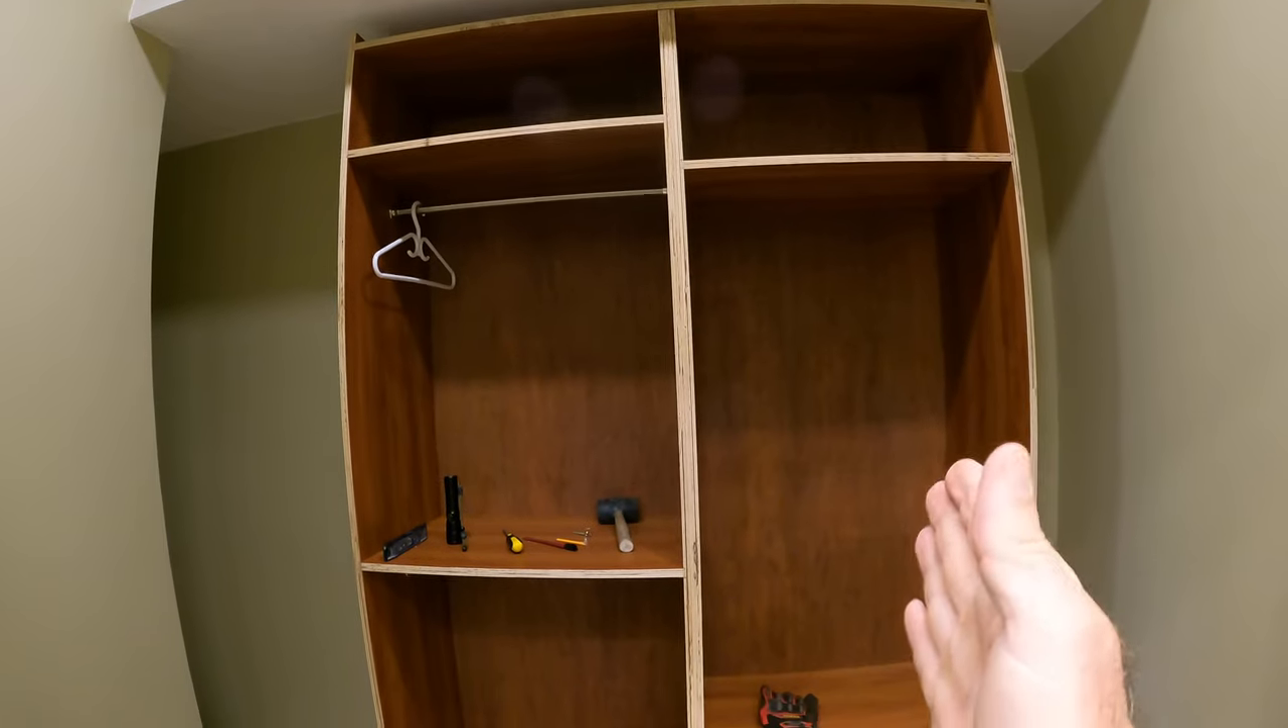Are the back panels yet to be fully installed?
No.